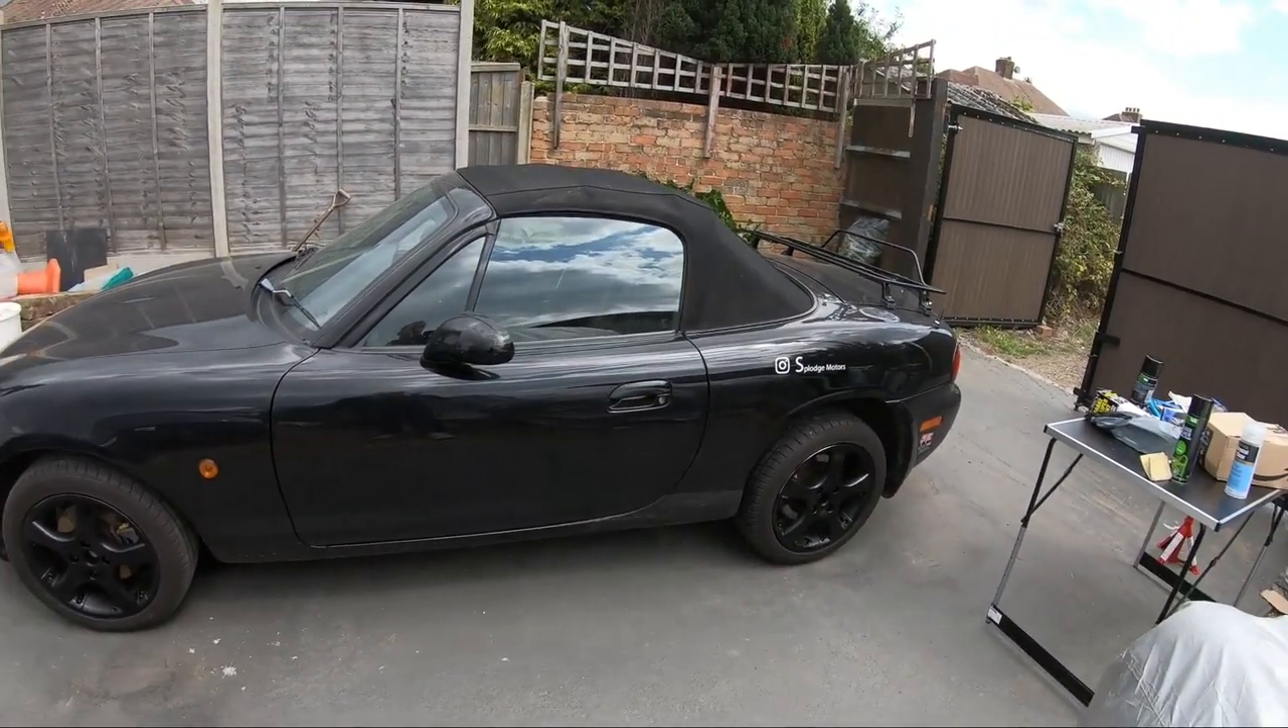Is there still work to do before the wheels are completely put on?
No.